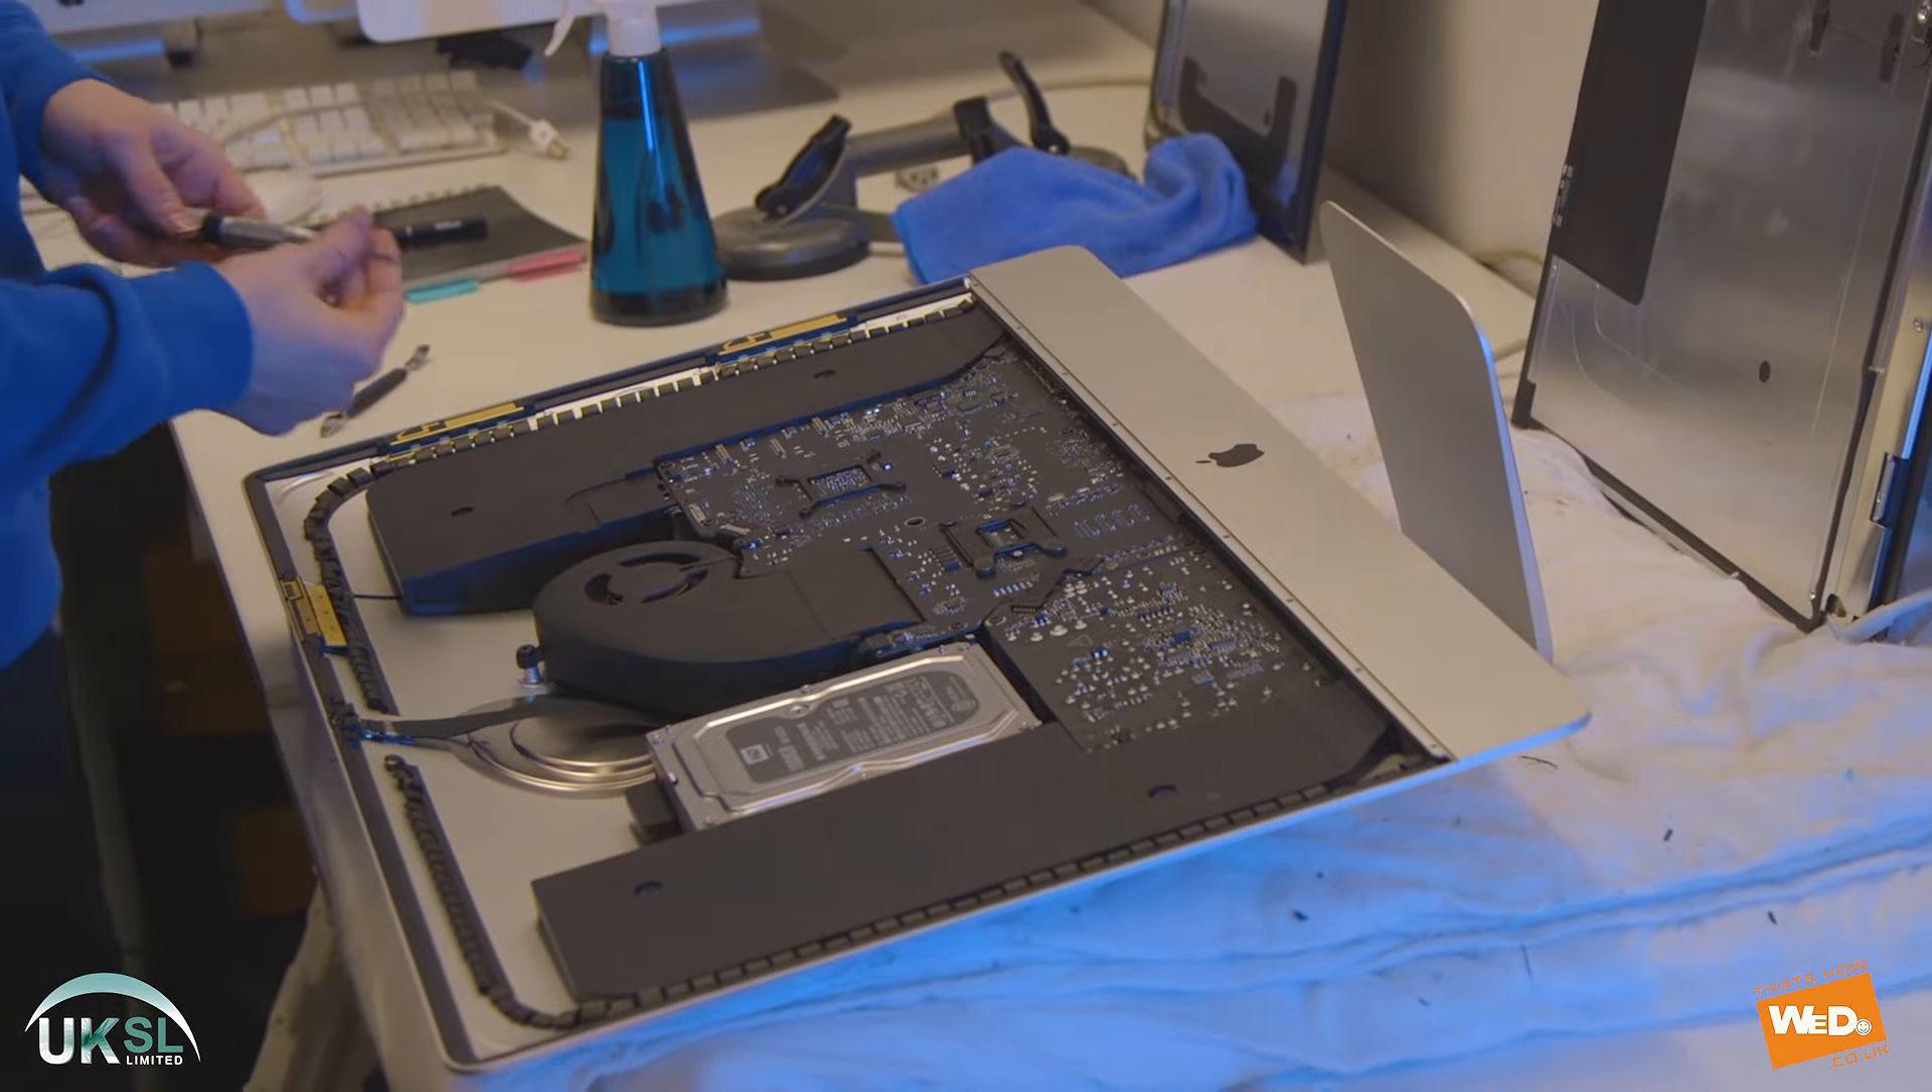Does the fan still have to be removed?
Yes.